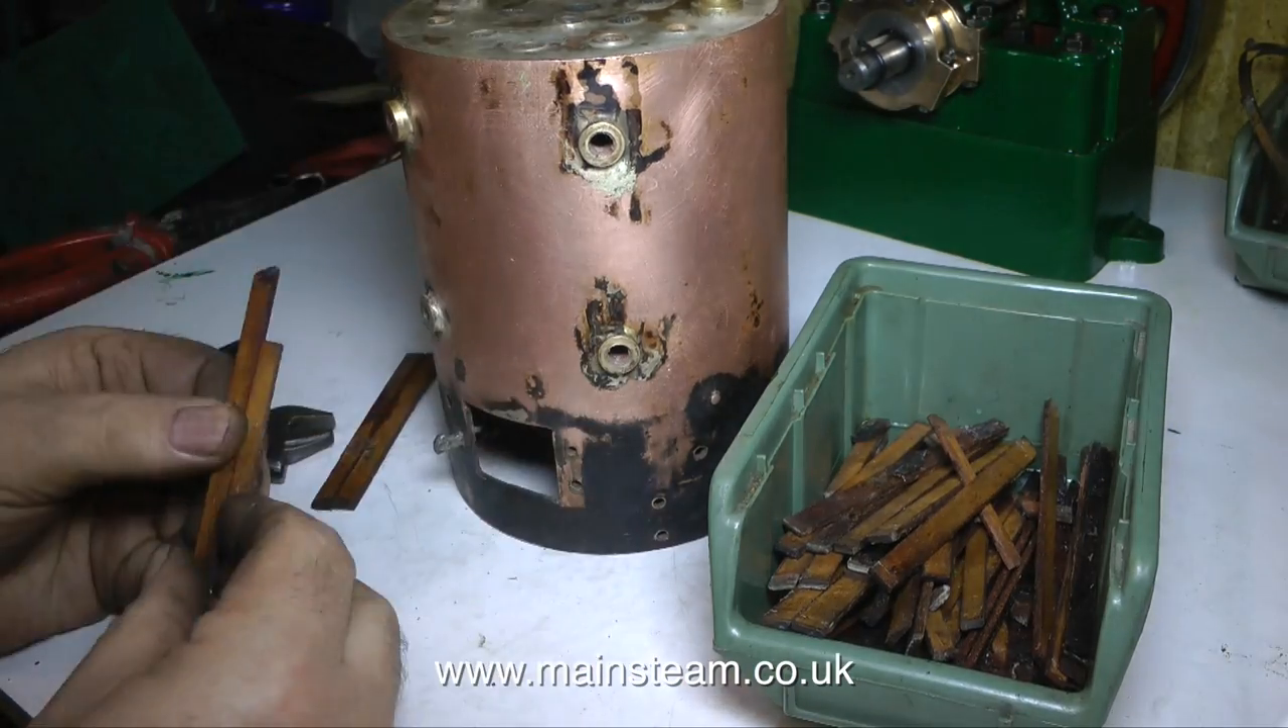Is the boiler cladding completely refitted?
No.